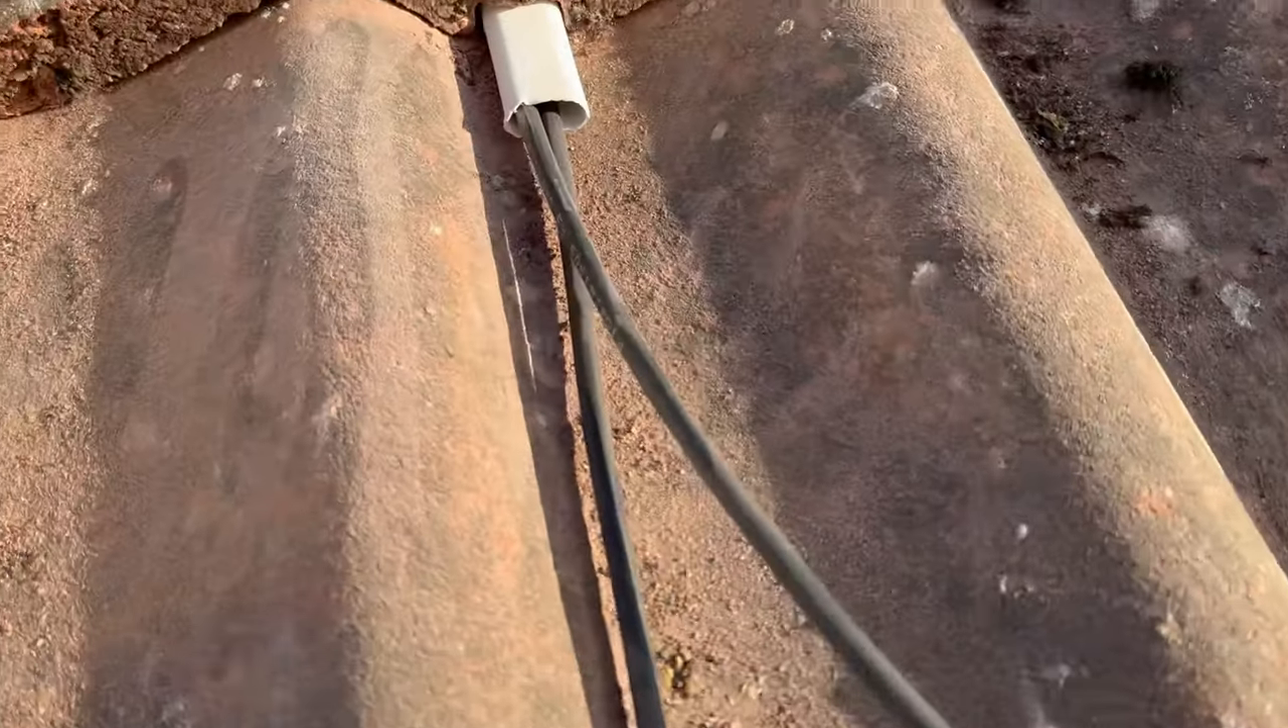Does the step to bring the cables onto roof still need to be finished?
No.